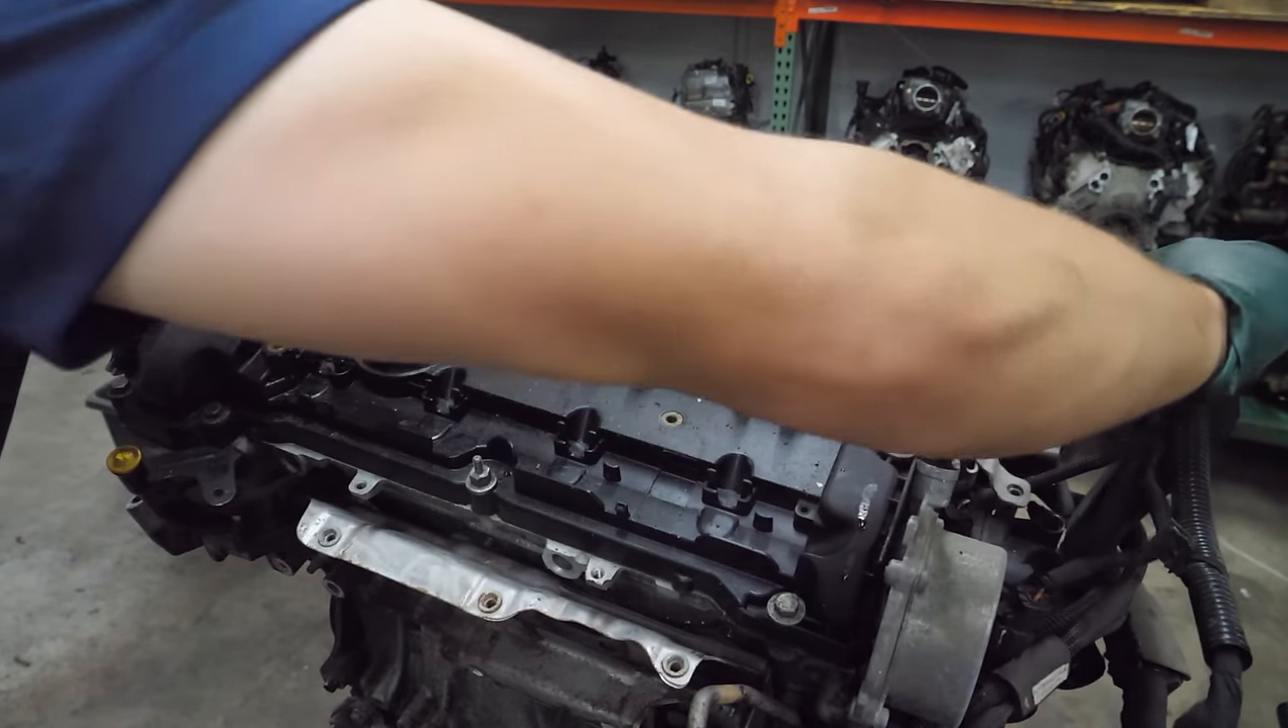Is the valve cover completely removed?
No.